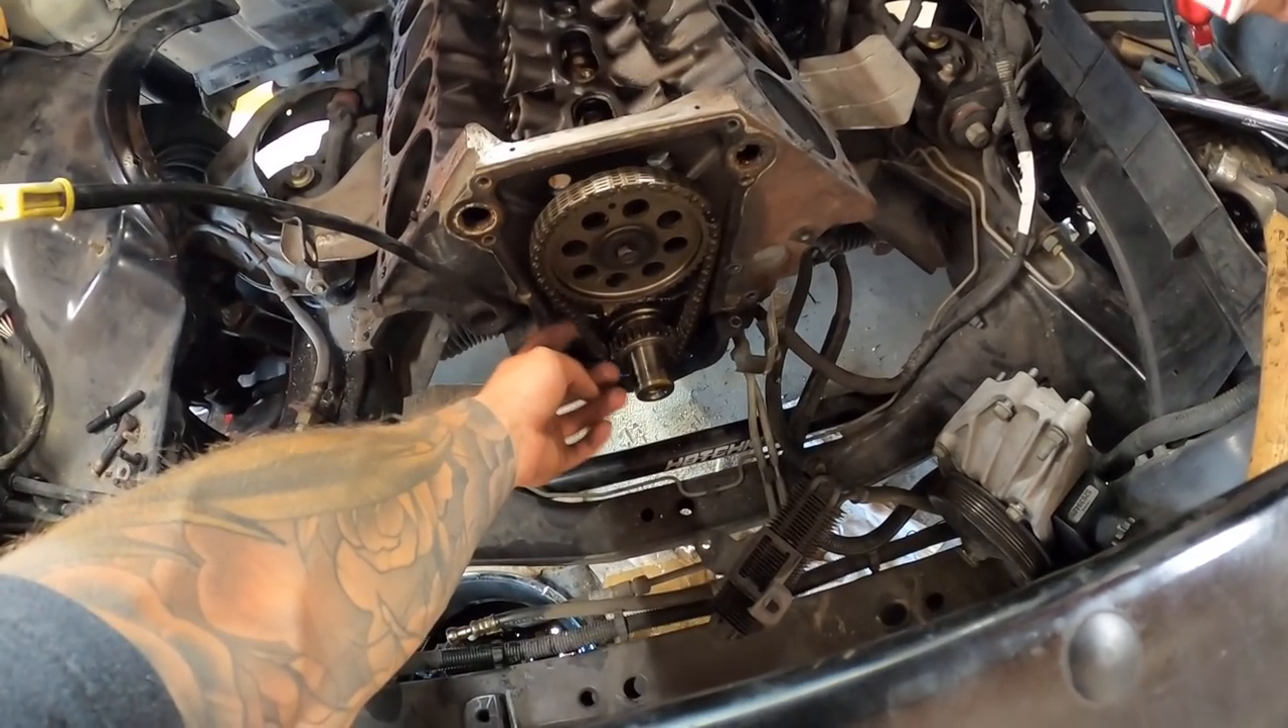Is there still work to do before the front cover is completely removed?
No.